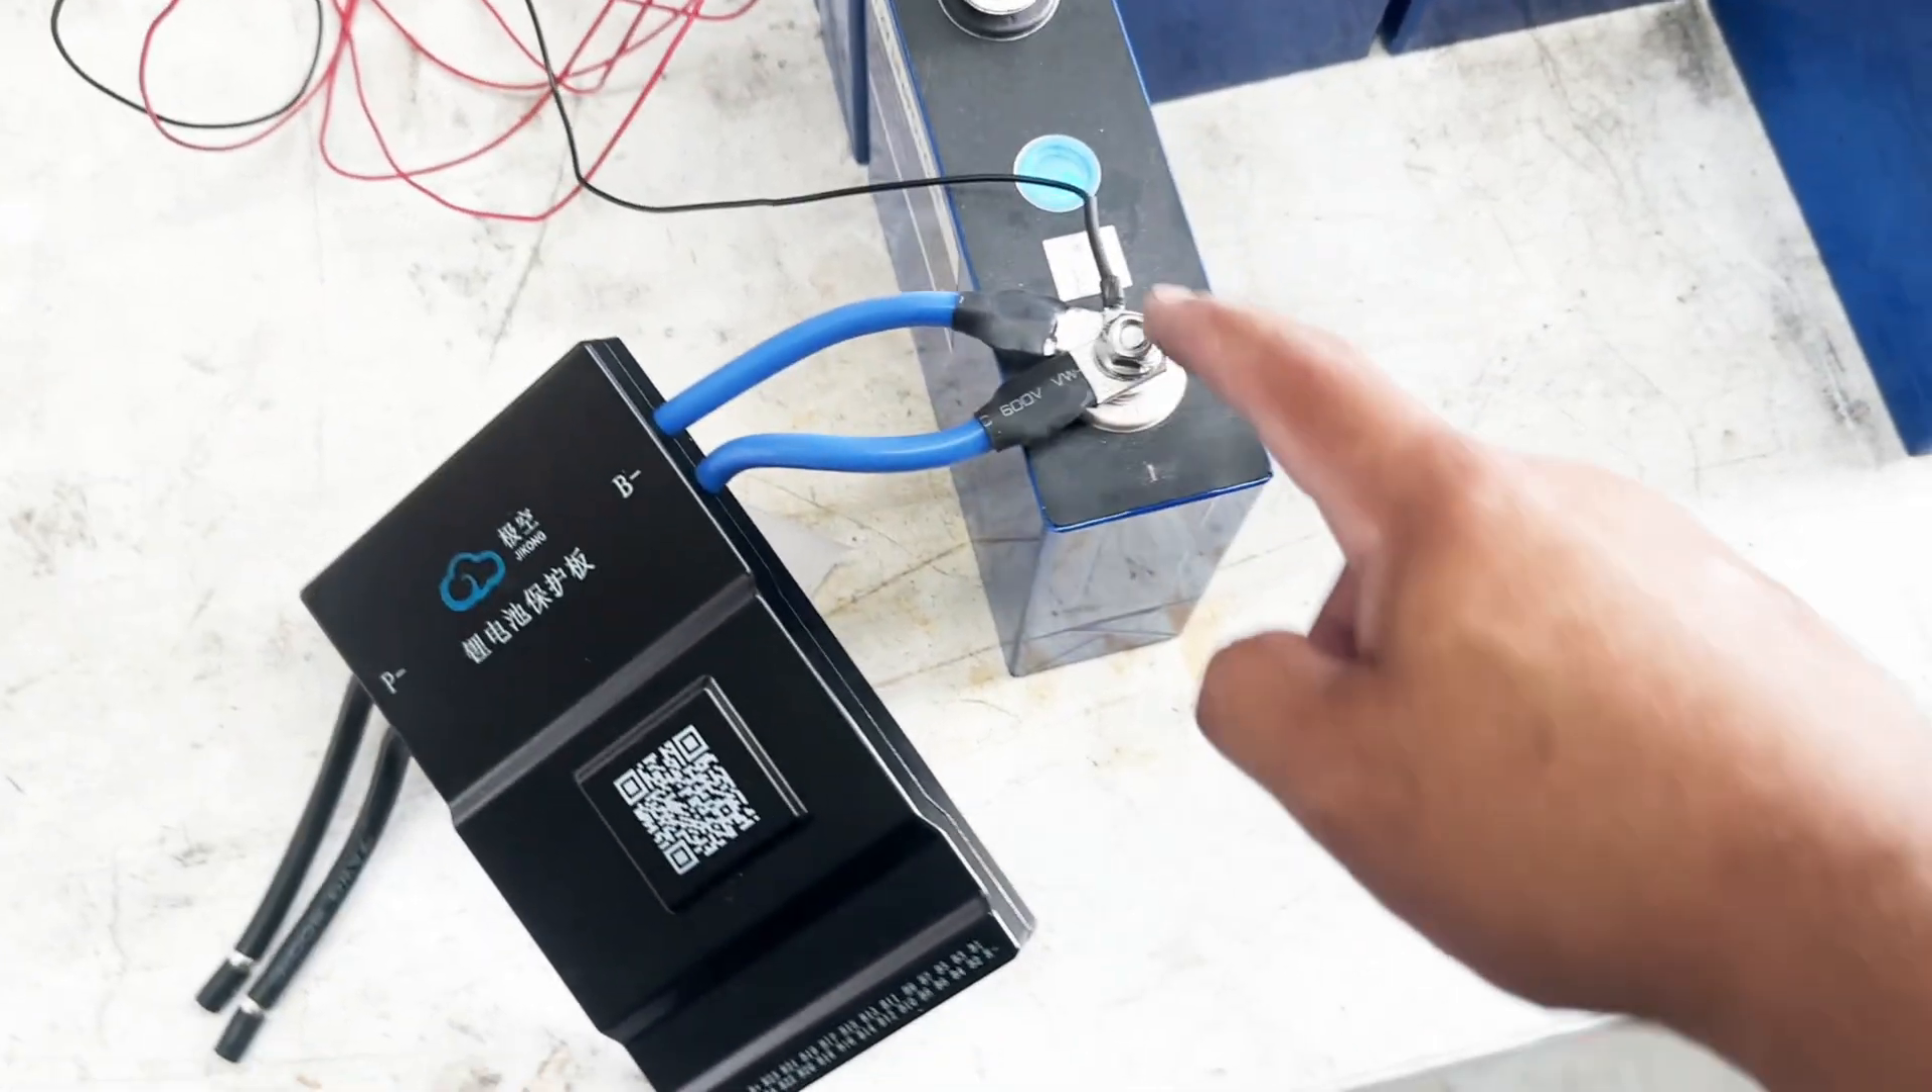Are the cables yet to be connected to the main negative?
No.